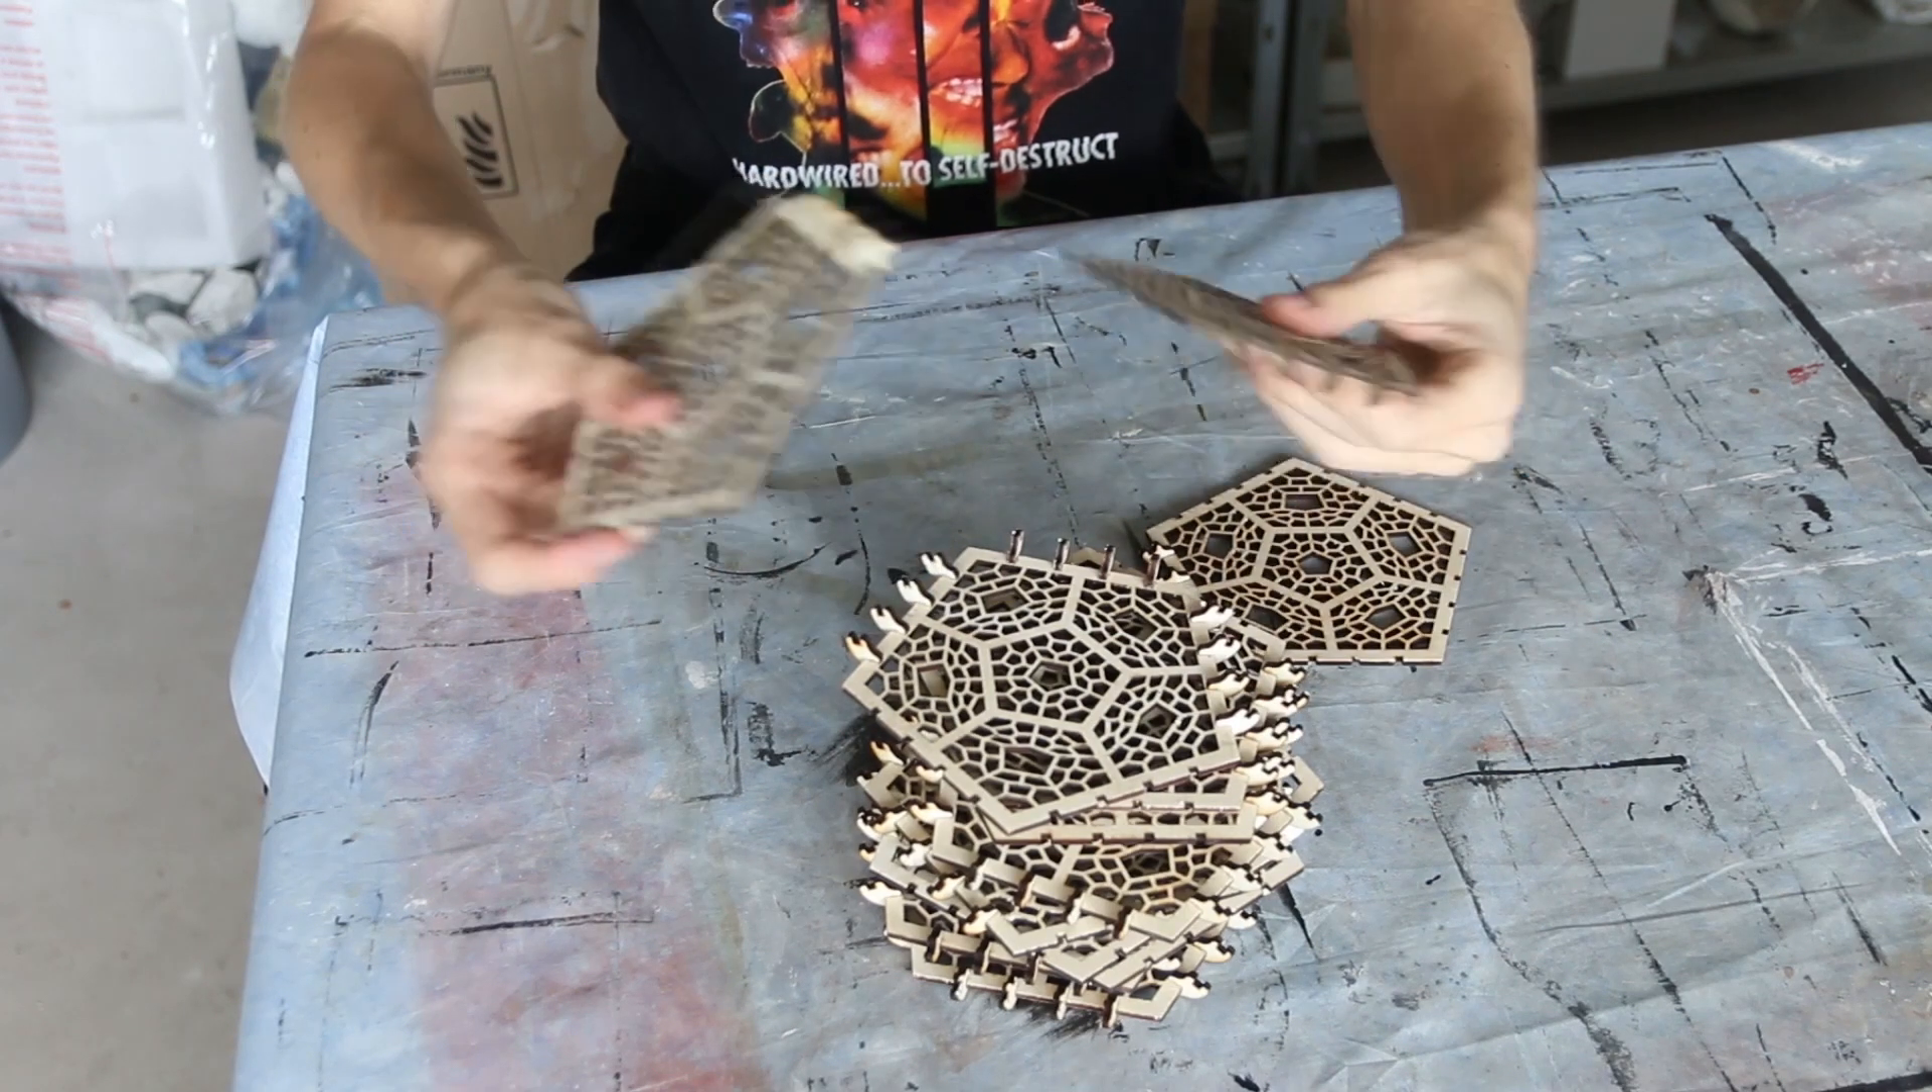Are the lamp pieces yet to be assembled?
Yes.